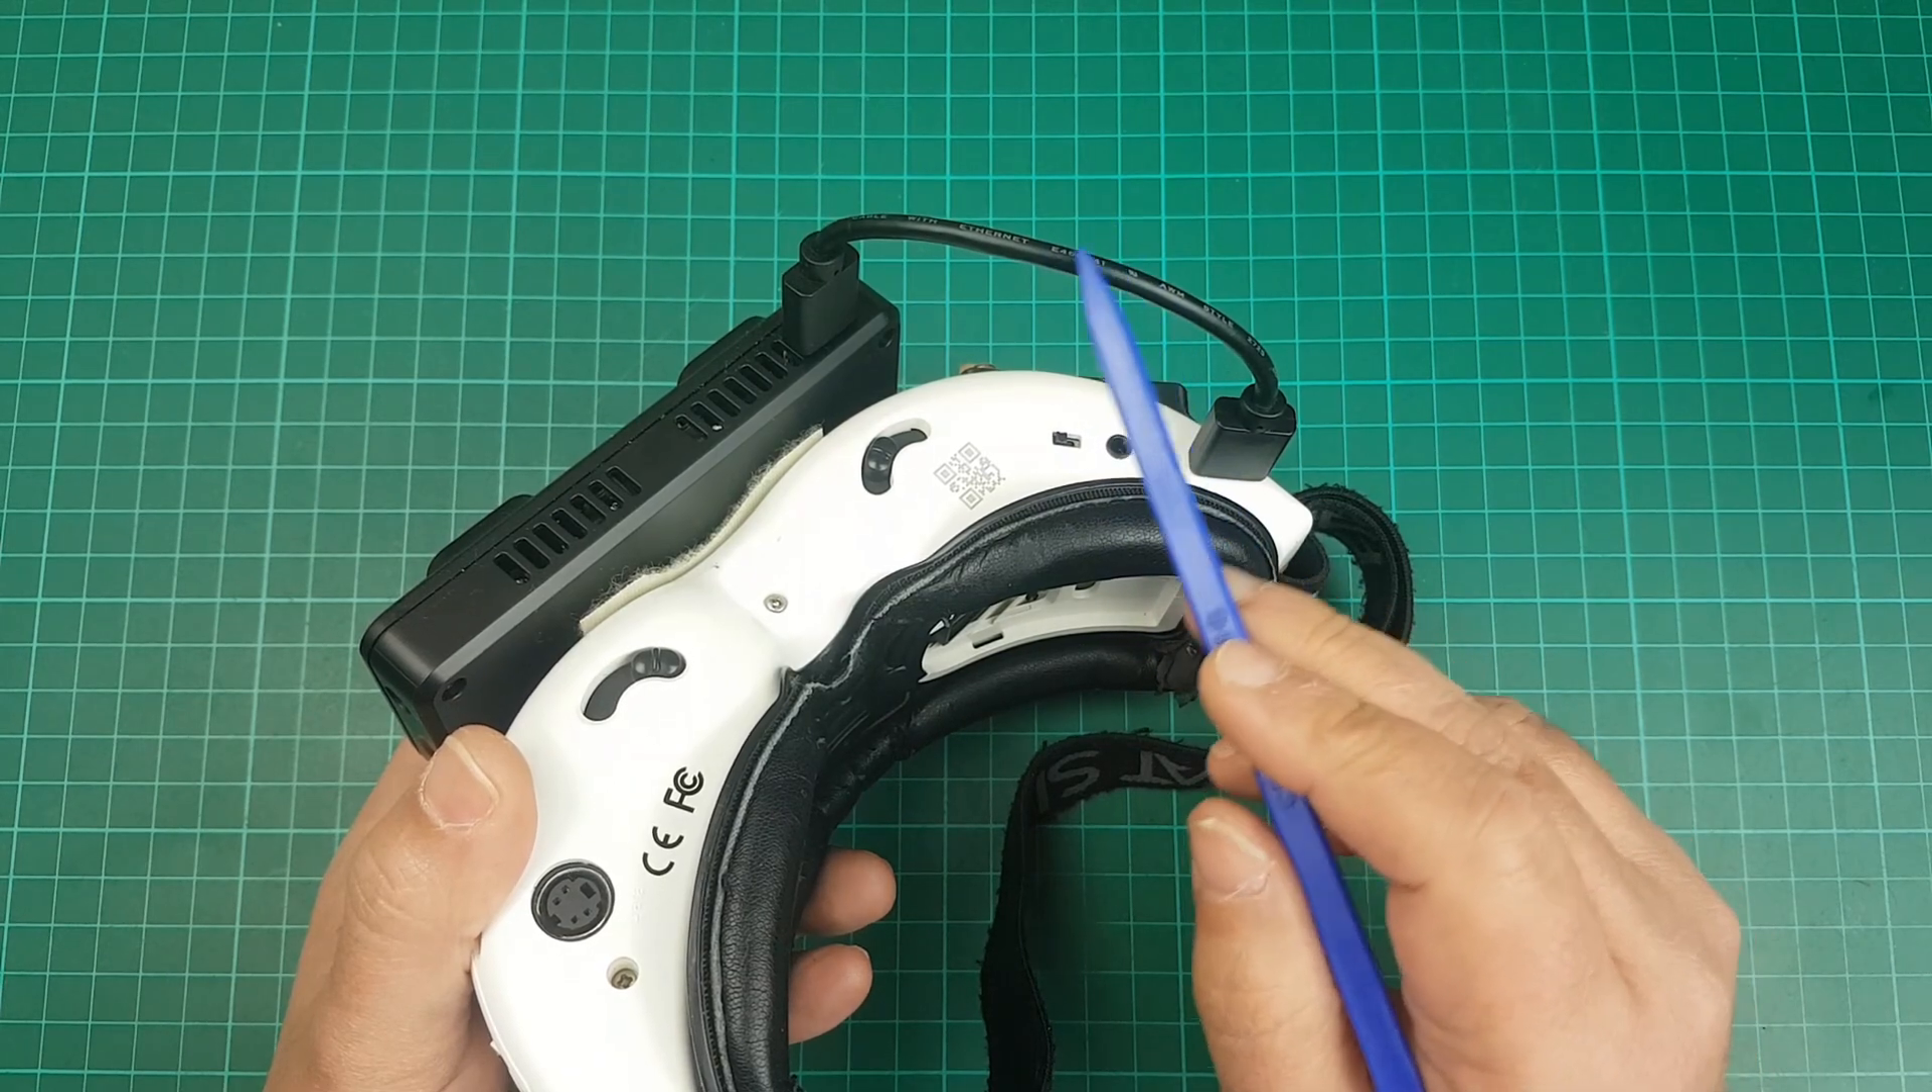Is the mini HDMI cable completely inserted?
Yes.